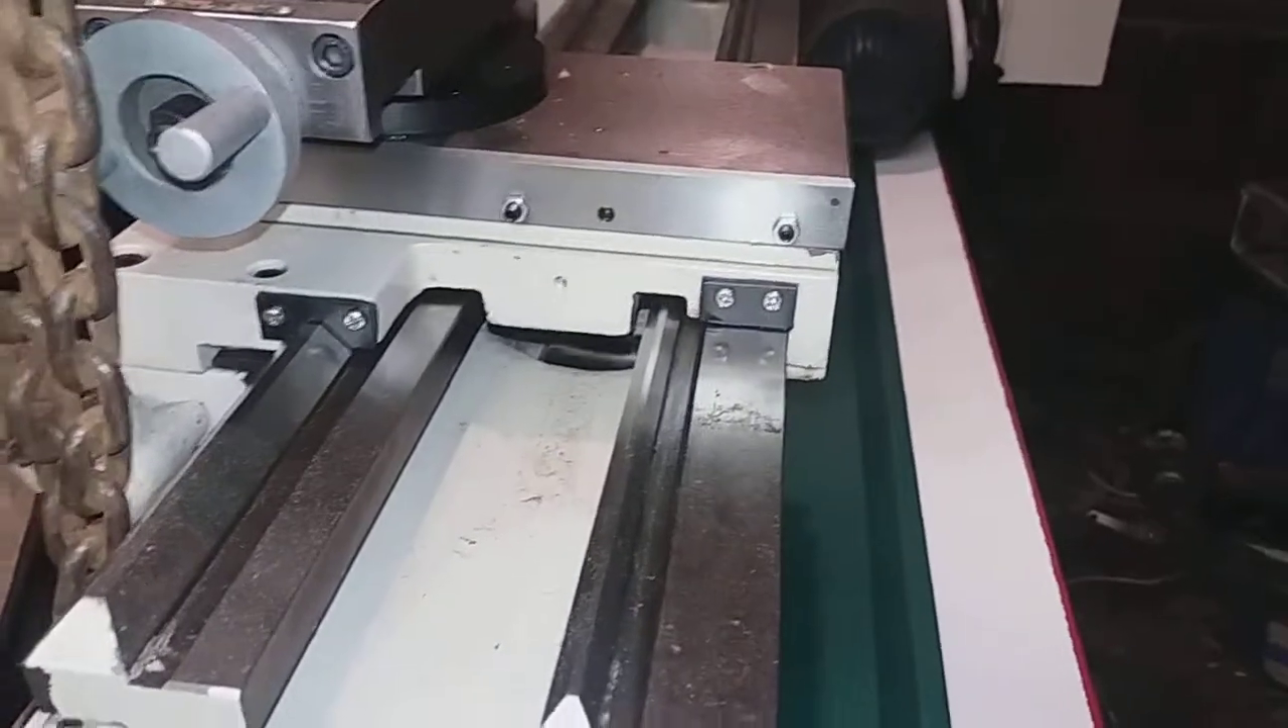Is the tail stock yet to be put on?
Yes.